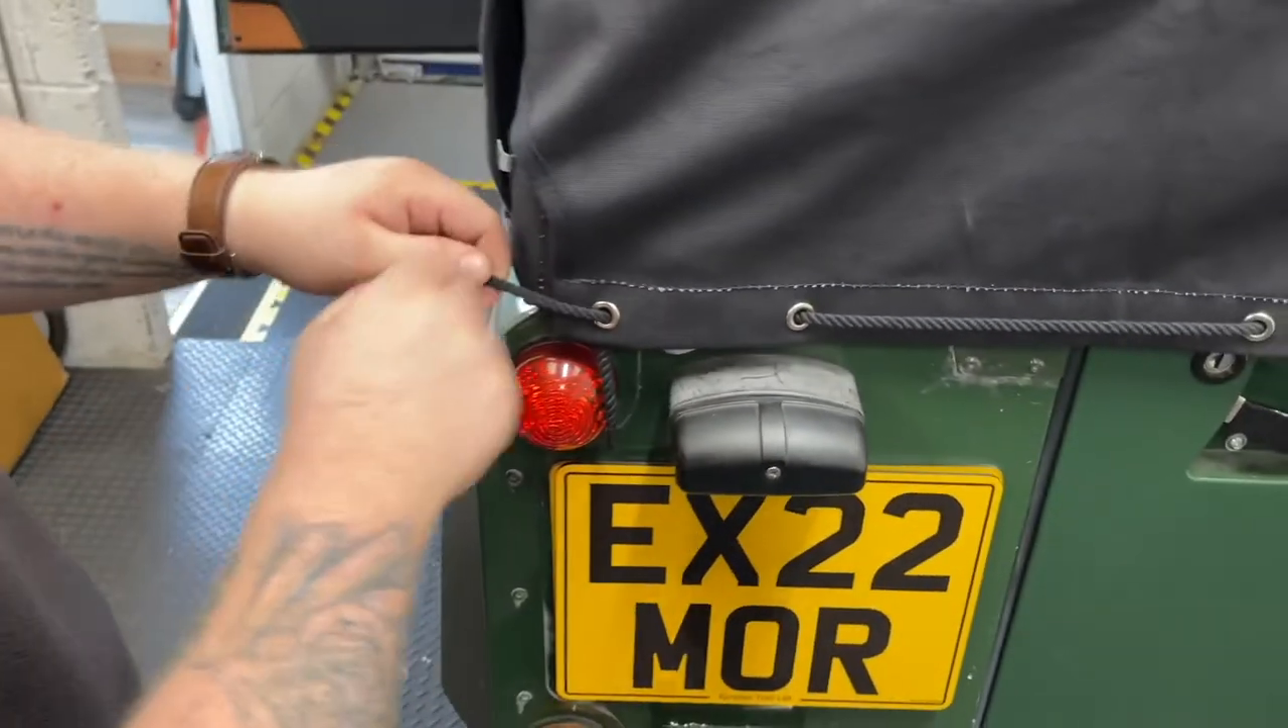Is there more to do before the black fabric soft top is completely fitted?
Yes.